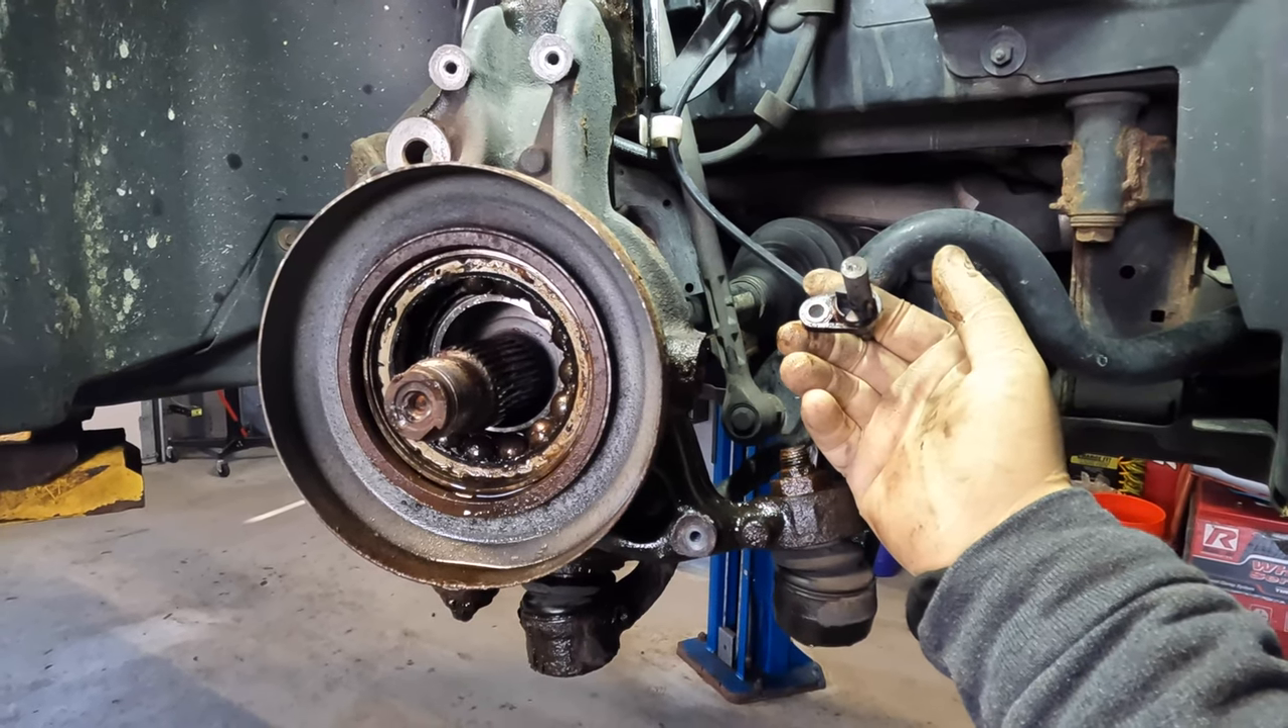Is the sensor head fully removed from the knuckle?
Yes.